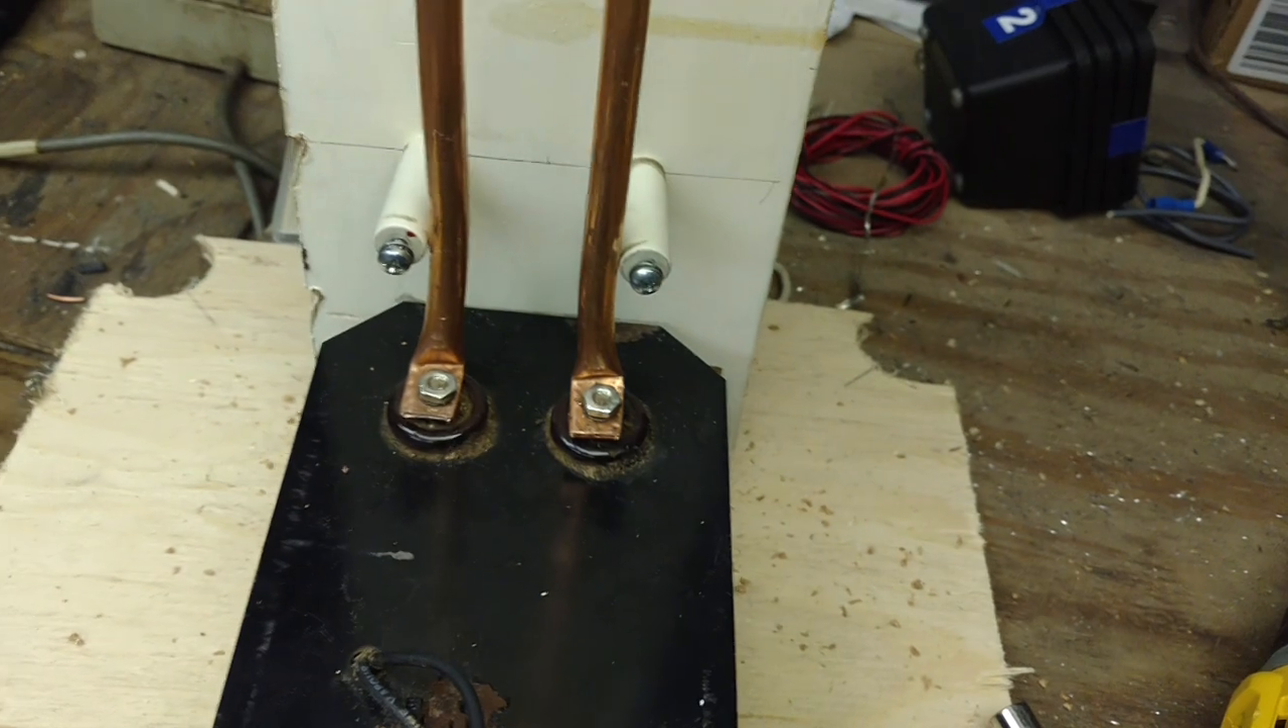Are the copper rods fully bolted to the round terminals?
Yes.